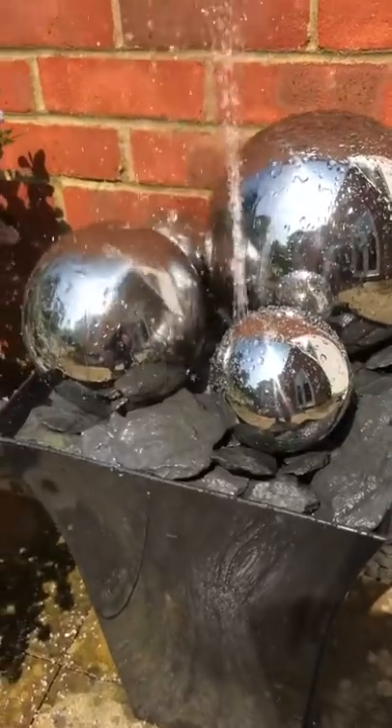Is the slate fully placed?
Yes.